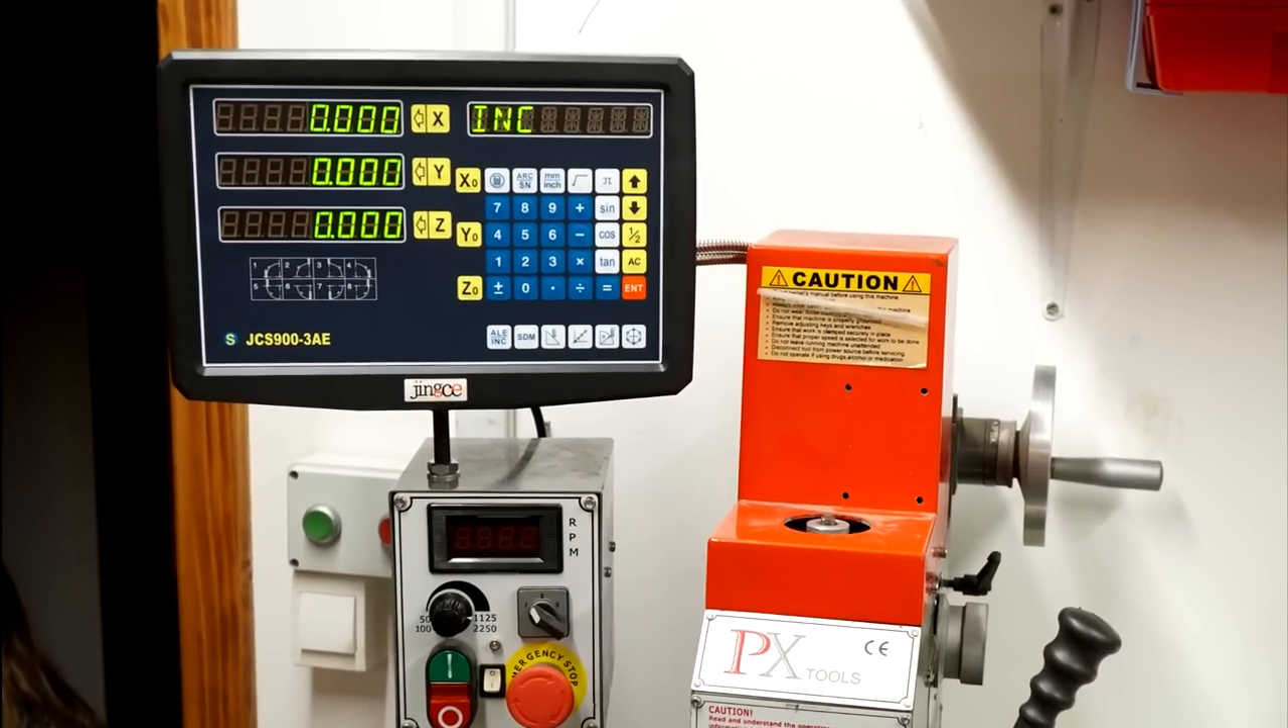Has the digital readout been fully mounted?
Yes.